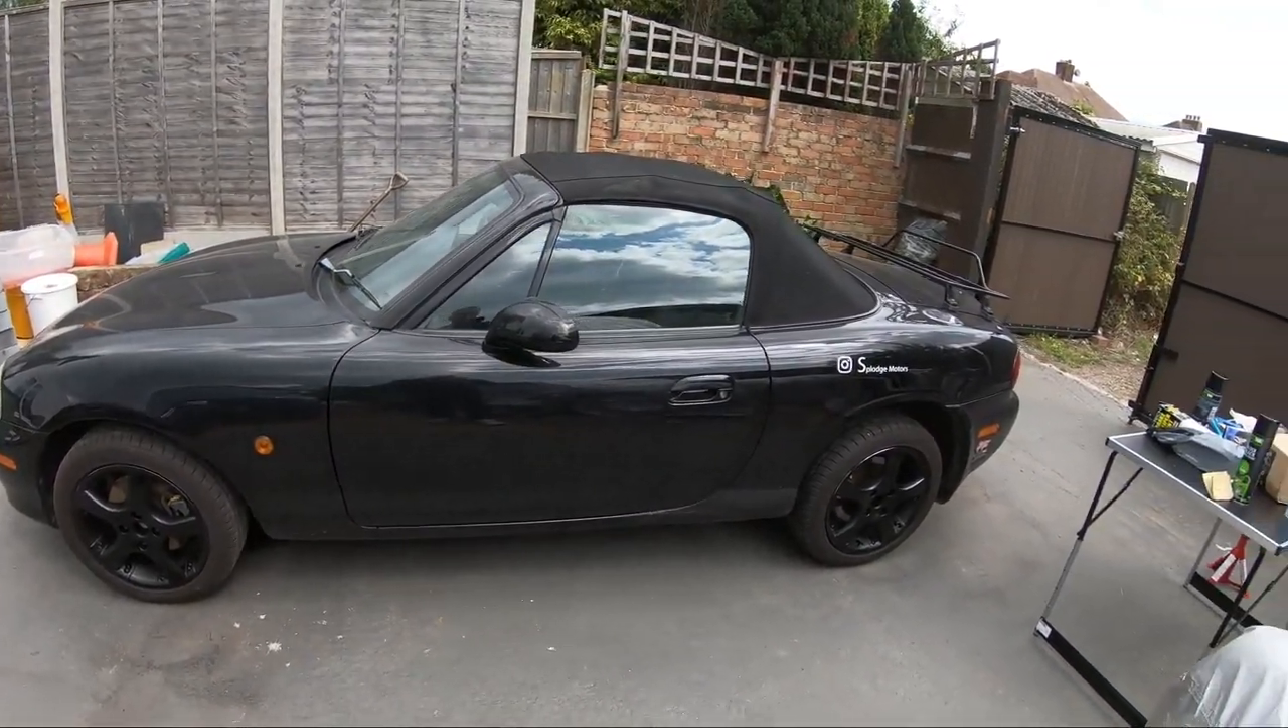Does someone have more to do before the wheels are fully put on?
No.